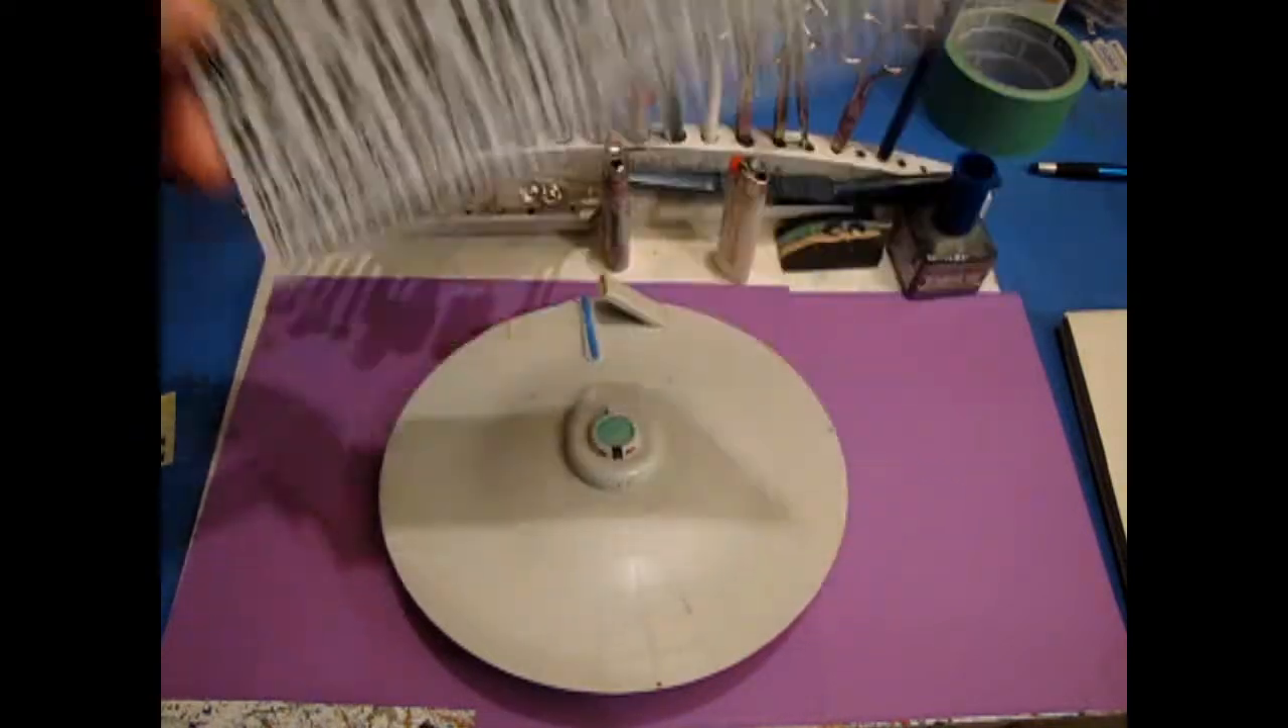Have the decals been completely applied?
No.